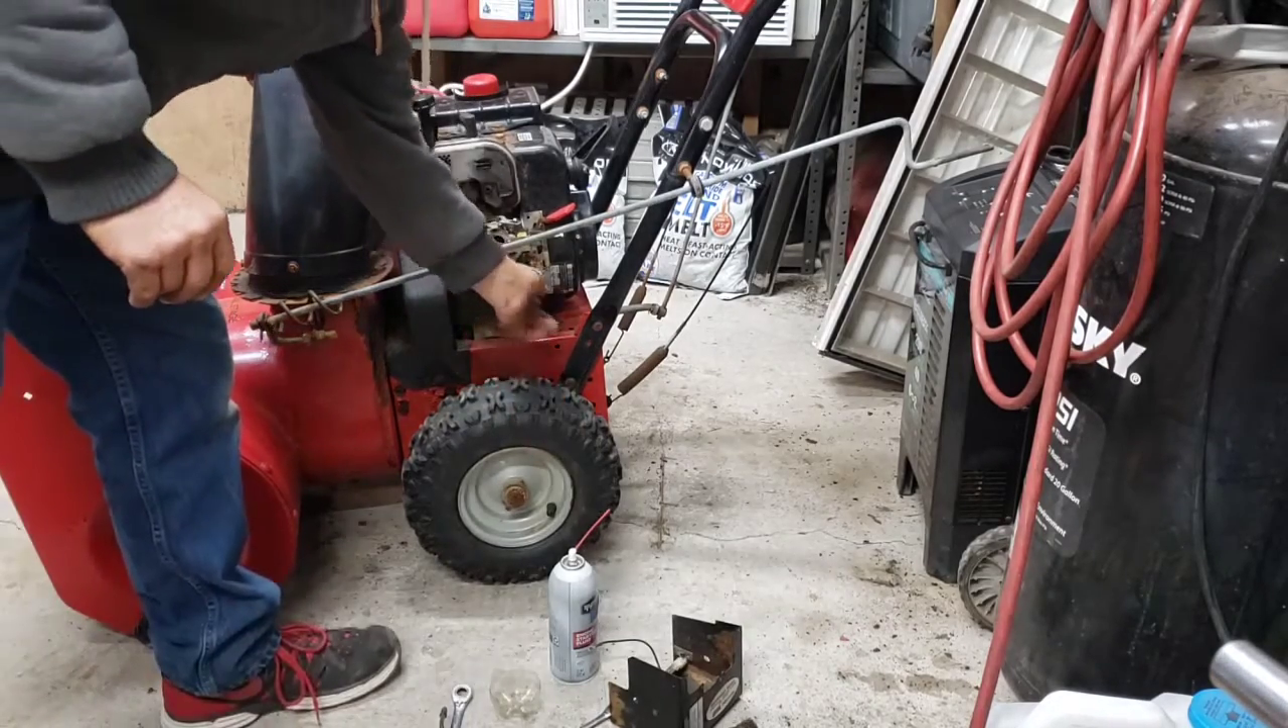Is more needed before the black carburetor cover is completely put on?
Yes.